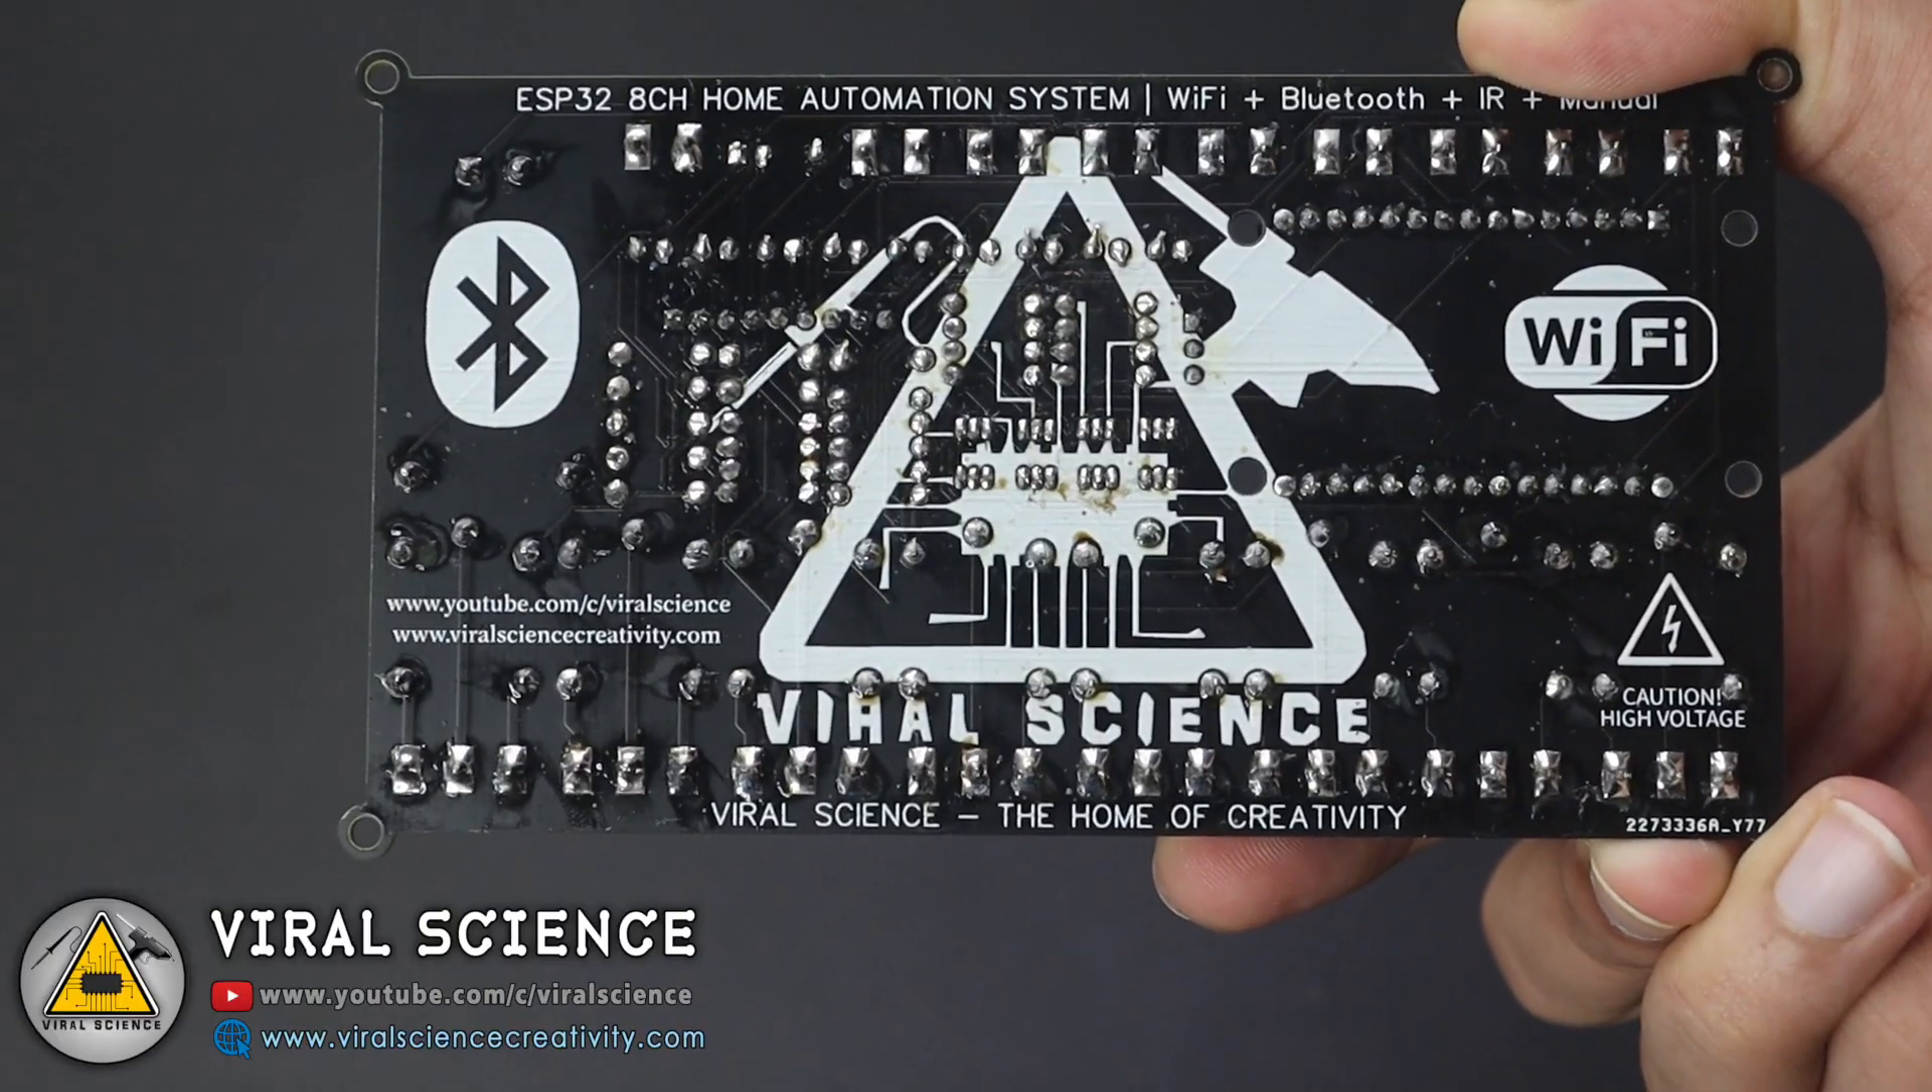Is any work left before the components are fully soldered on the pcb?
No.